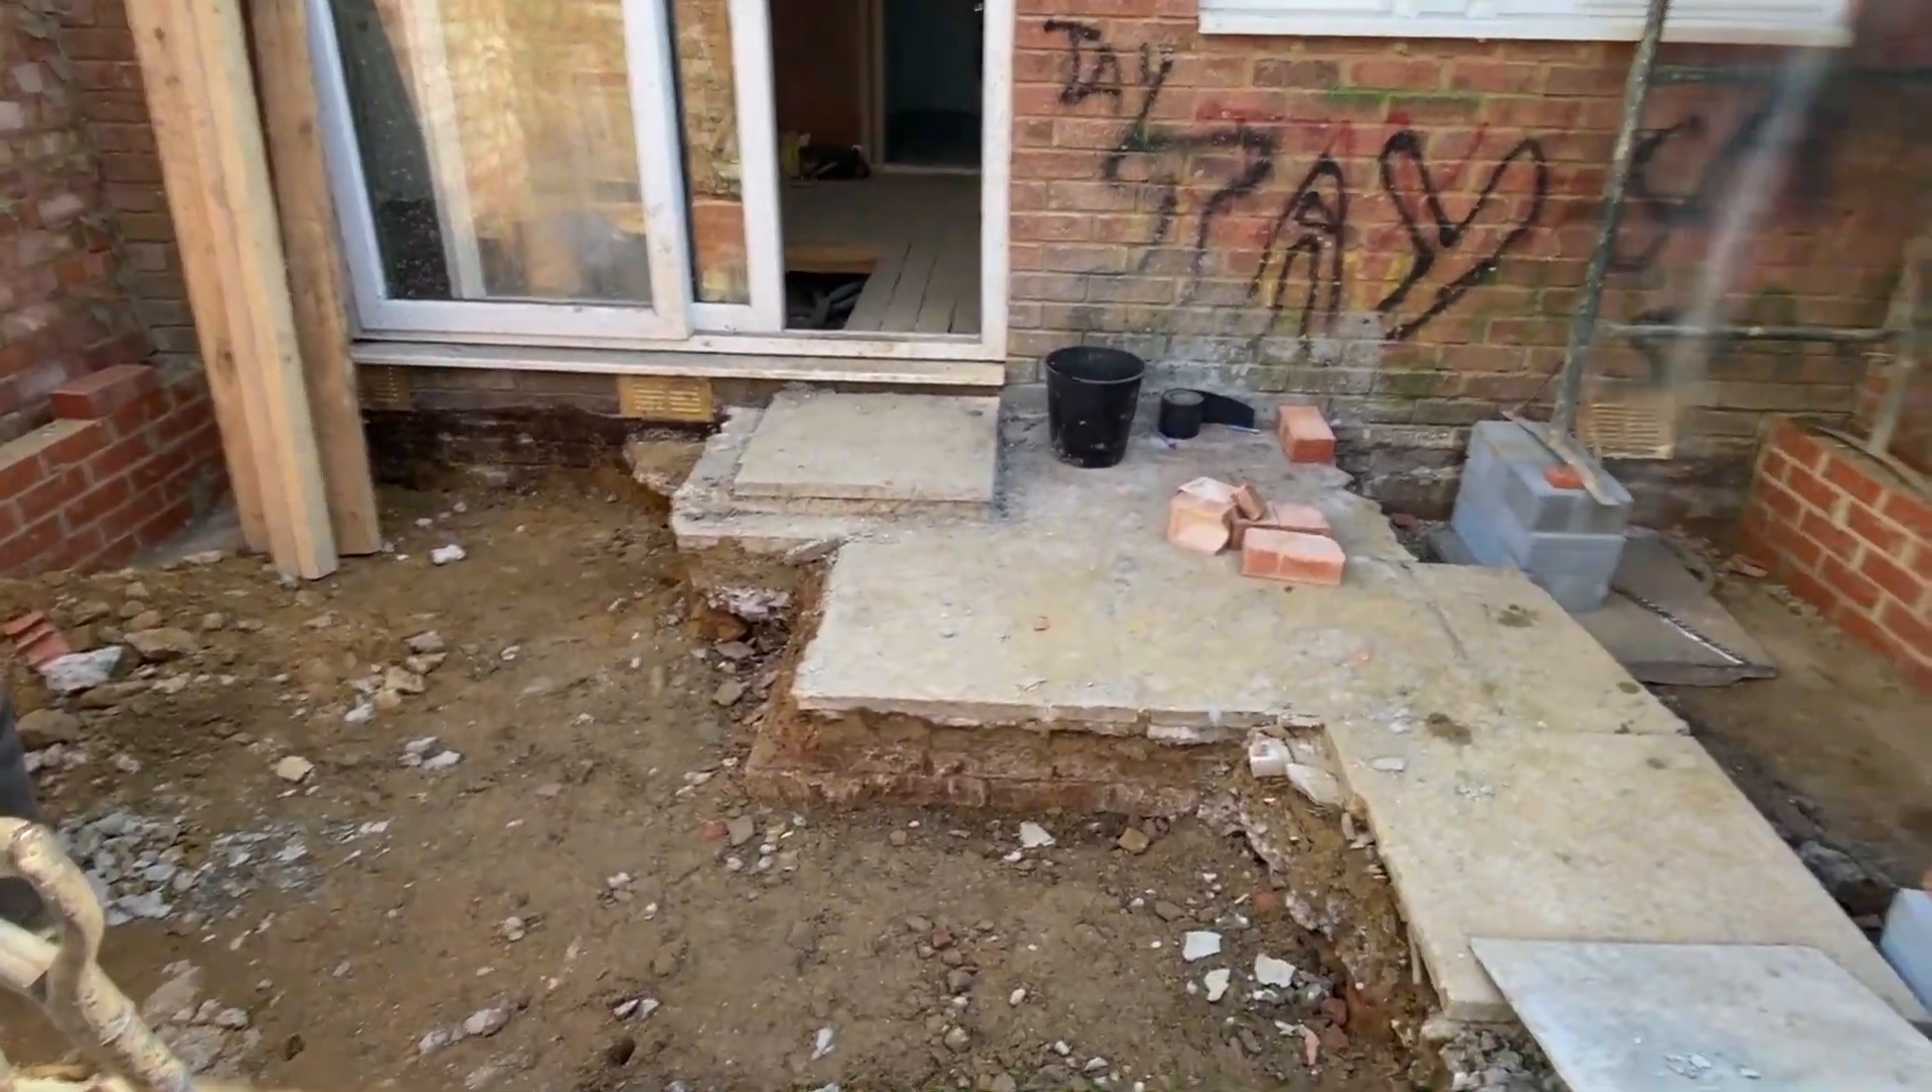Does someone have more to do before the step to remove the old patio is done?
Yes.